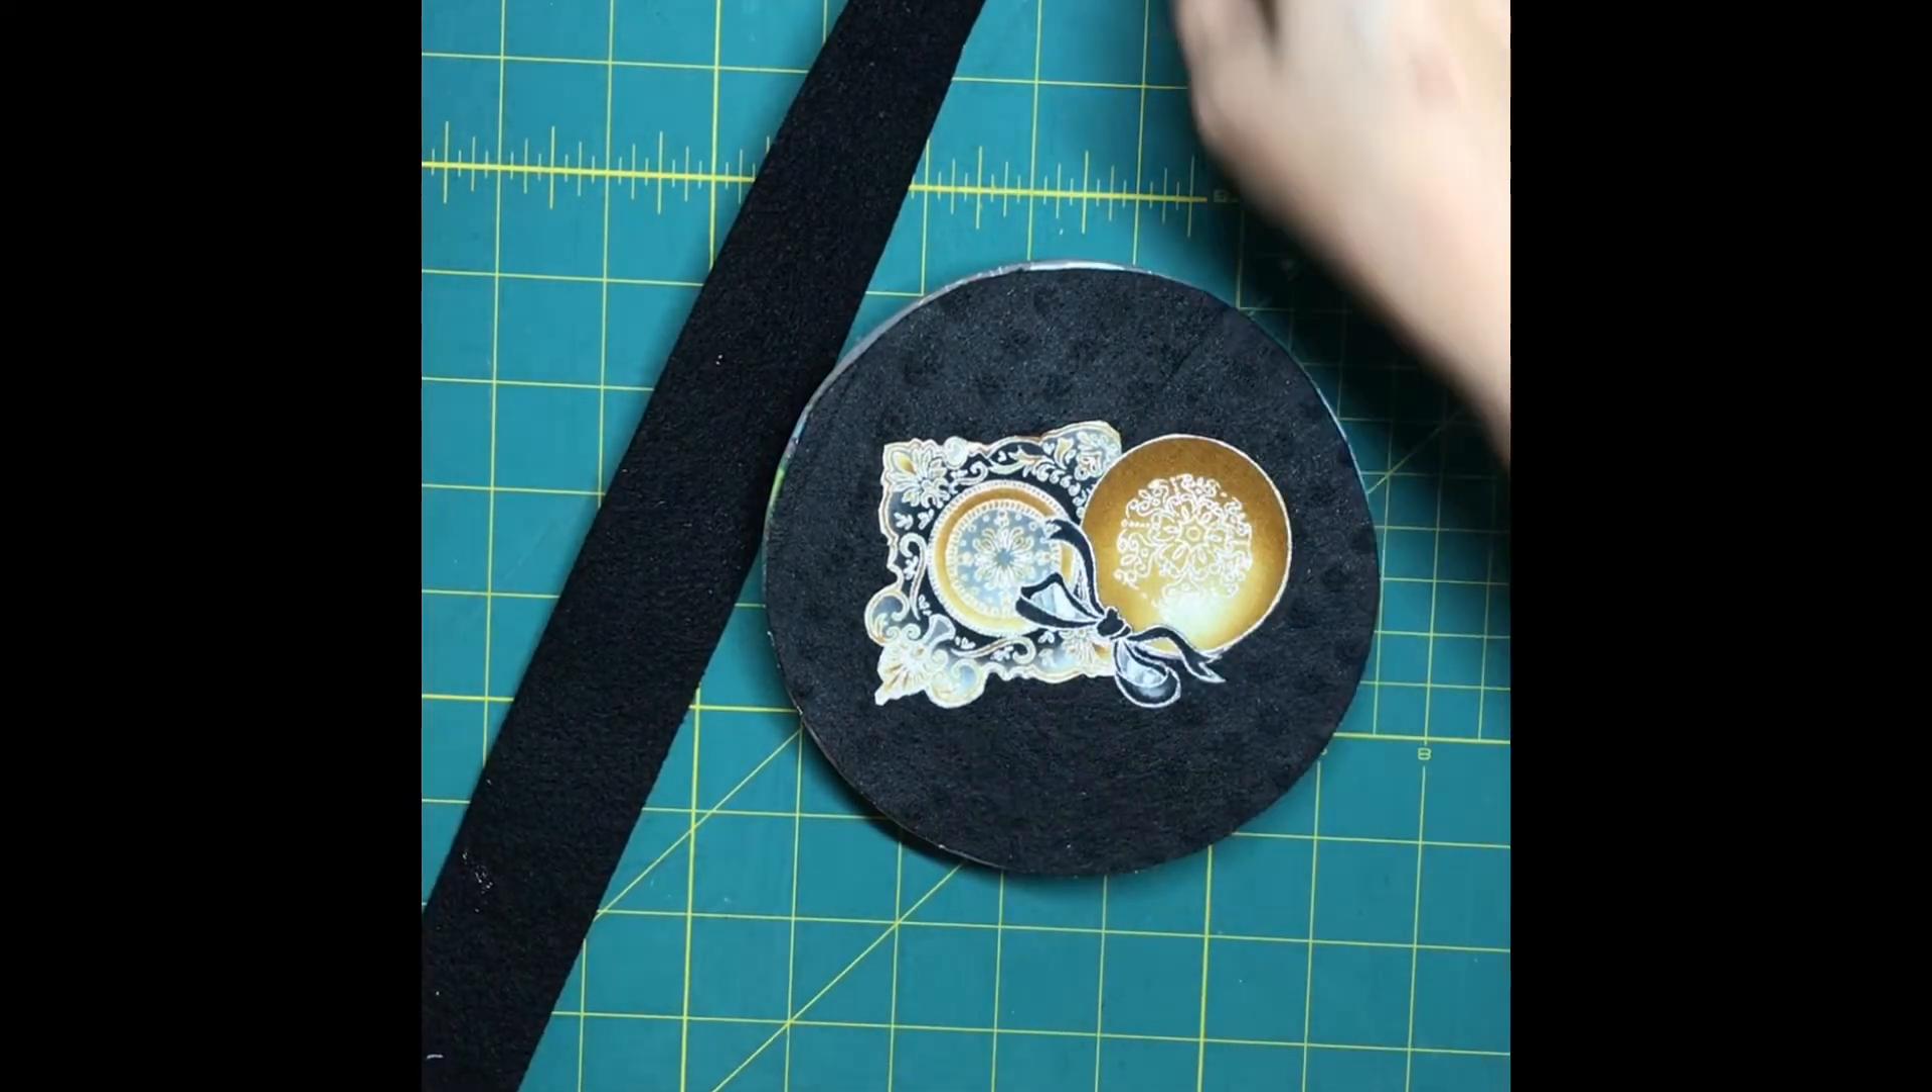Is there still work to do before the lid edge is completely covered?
Yes.